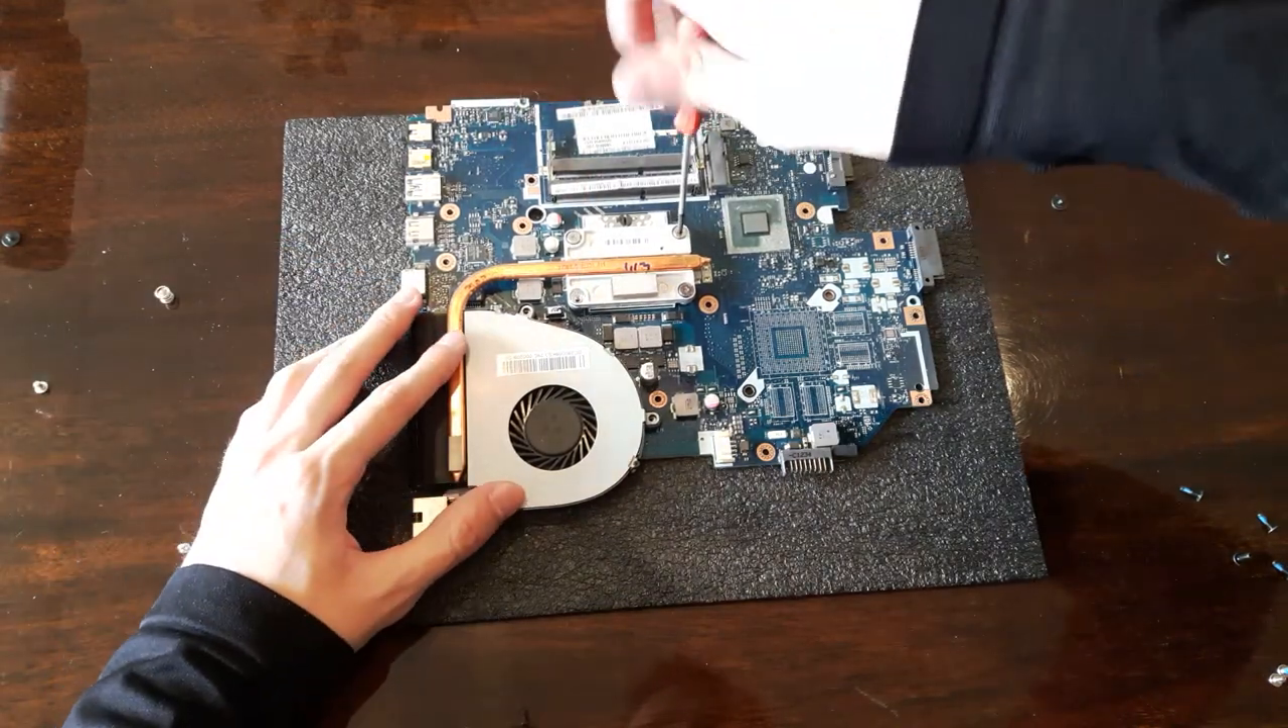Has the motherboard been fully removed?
Yes.